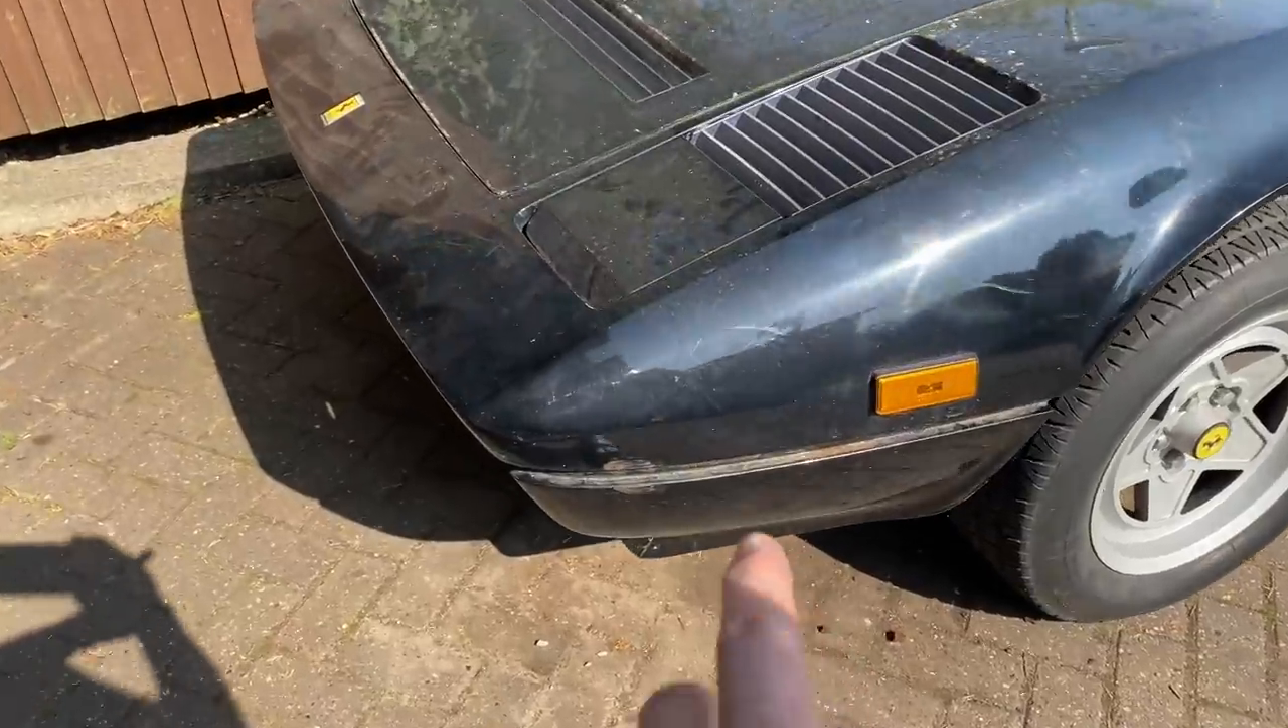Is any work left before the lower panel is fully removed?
Yes.